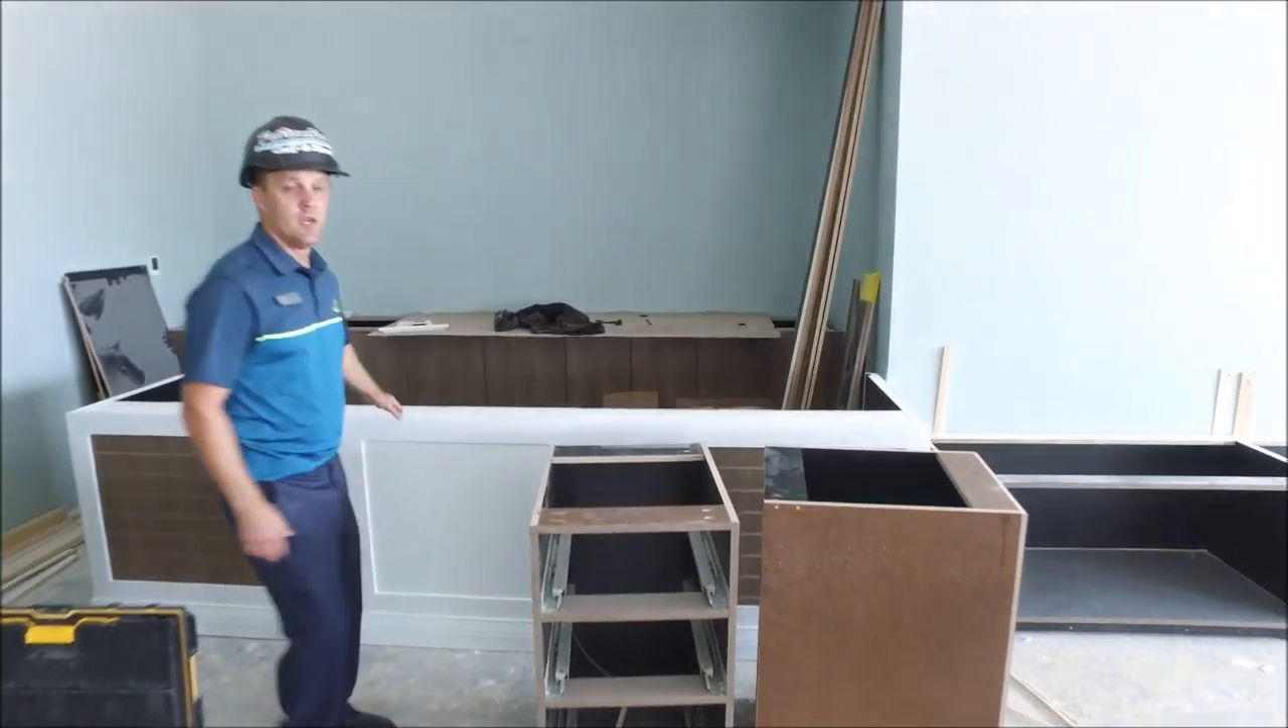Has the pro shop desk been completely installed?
No.